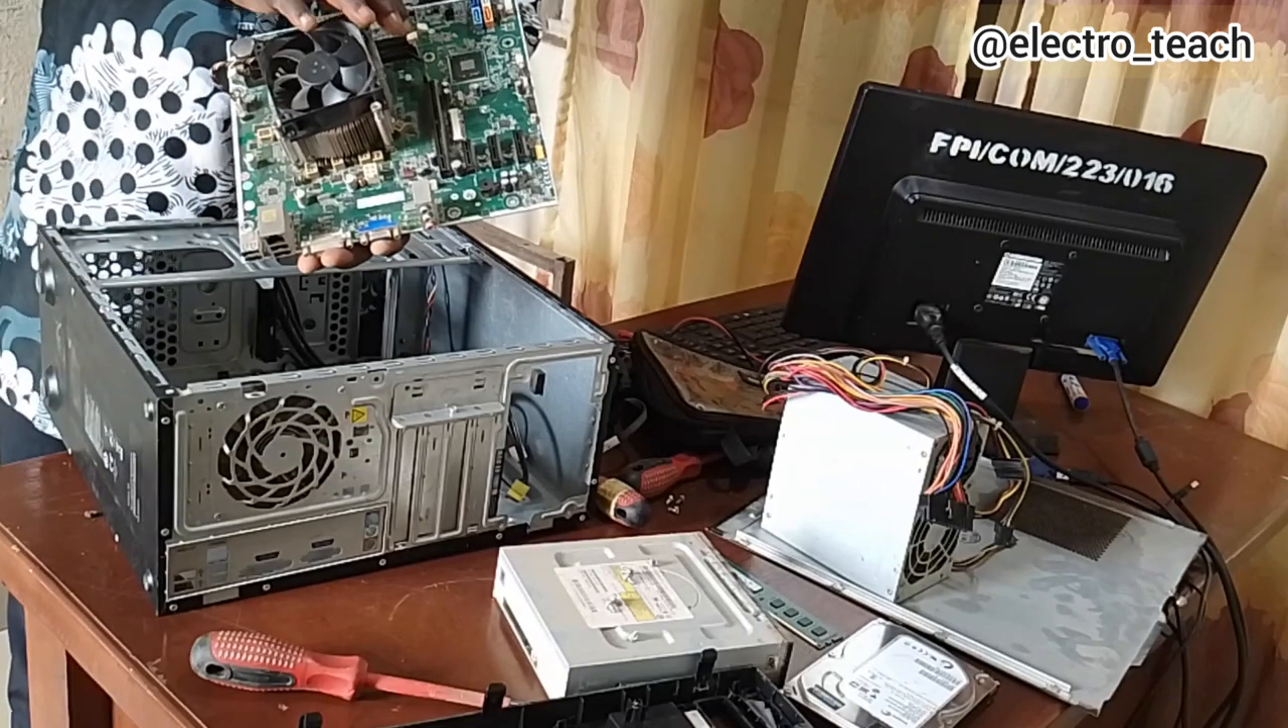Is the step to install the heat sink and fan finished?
Yes.